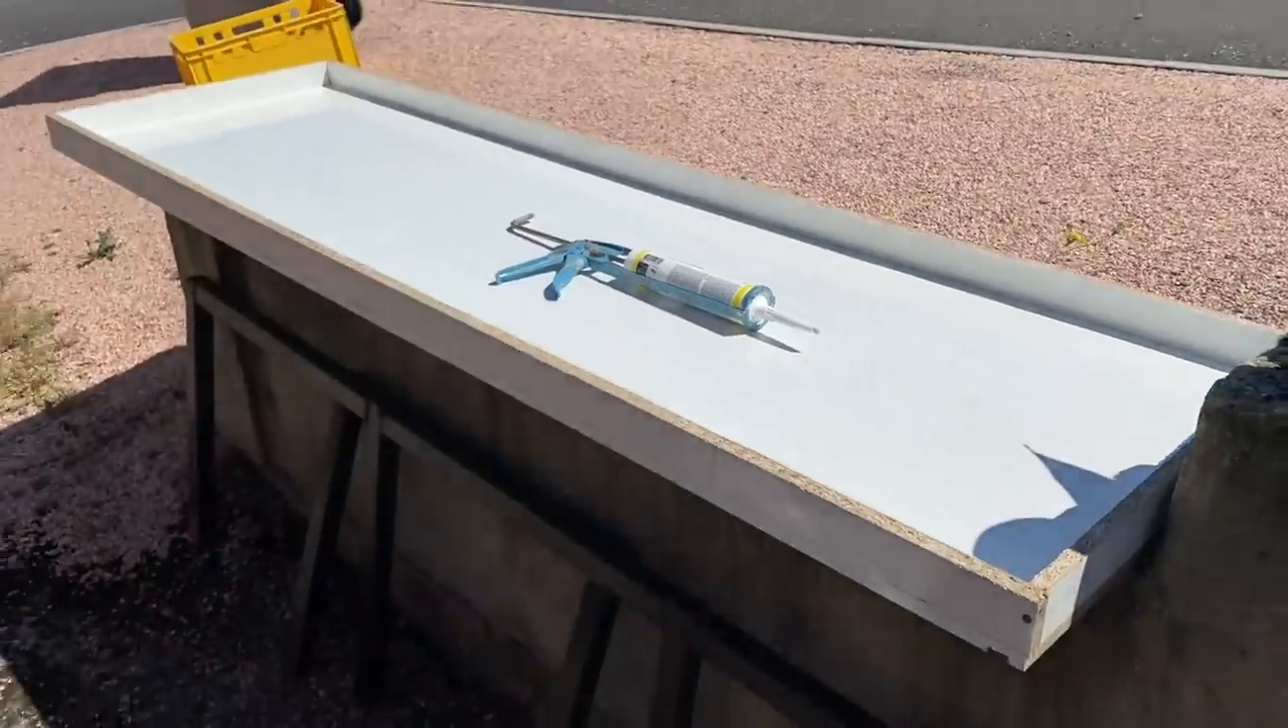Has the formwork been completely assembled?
Yes.